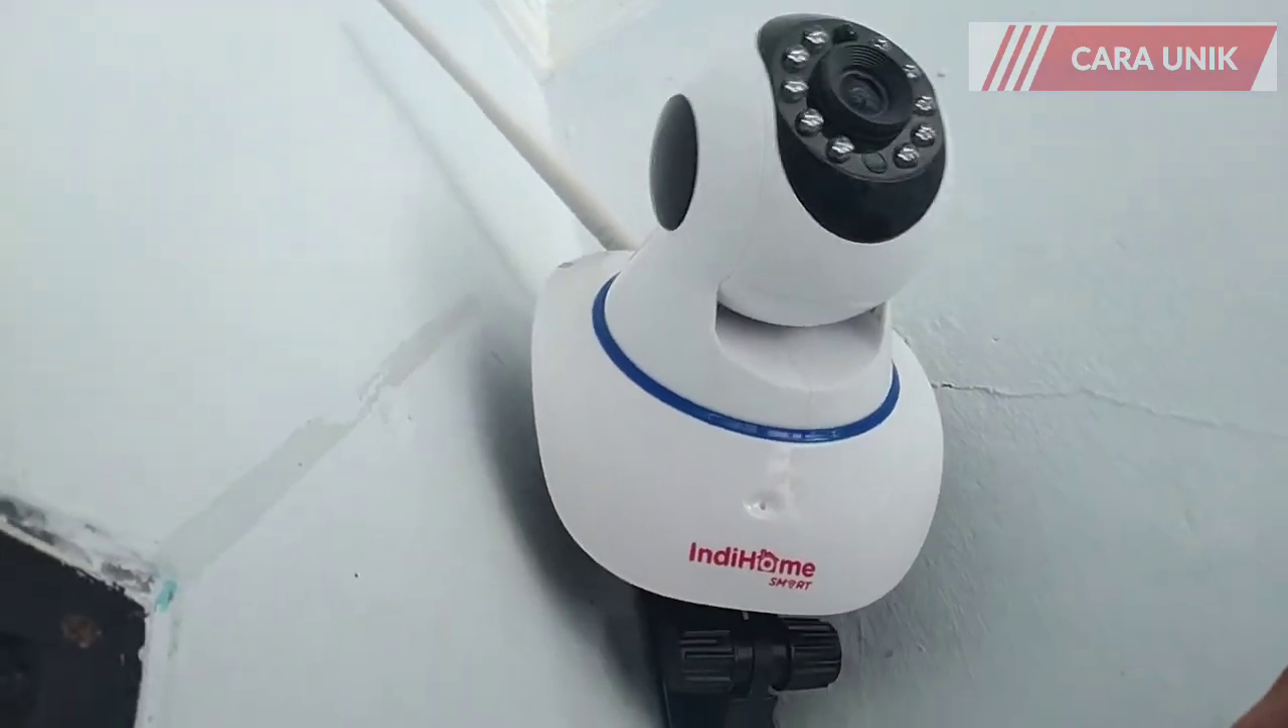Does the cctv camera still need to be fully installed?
No.